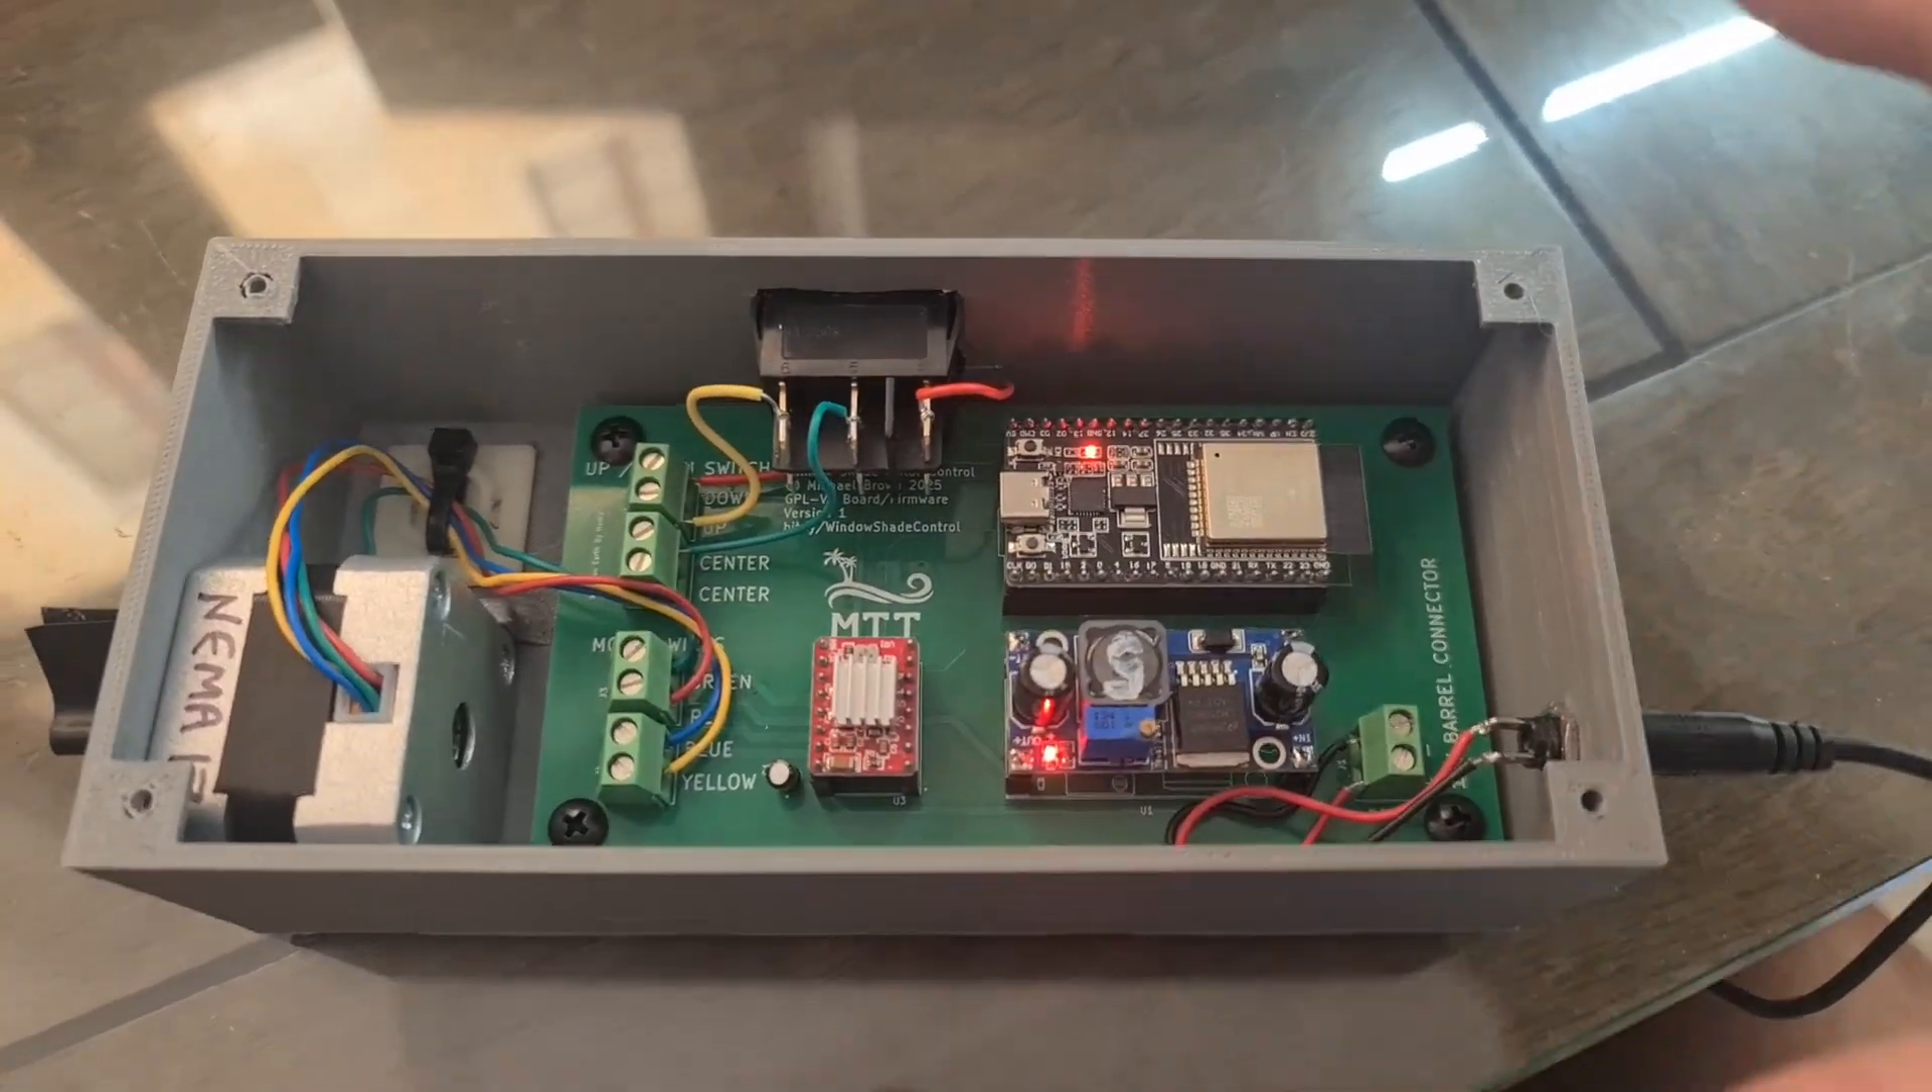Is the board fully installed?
Yes.